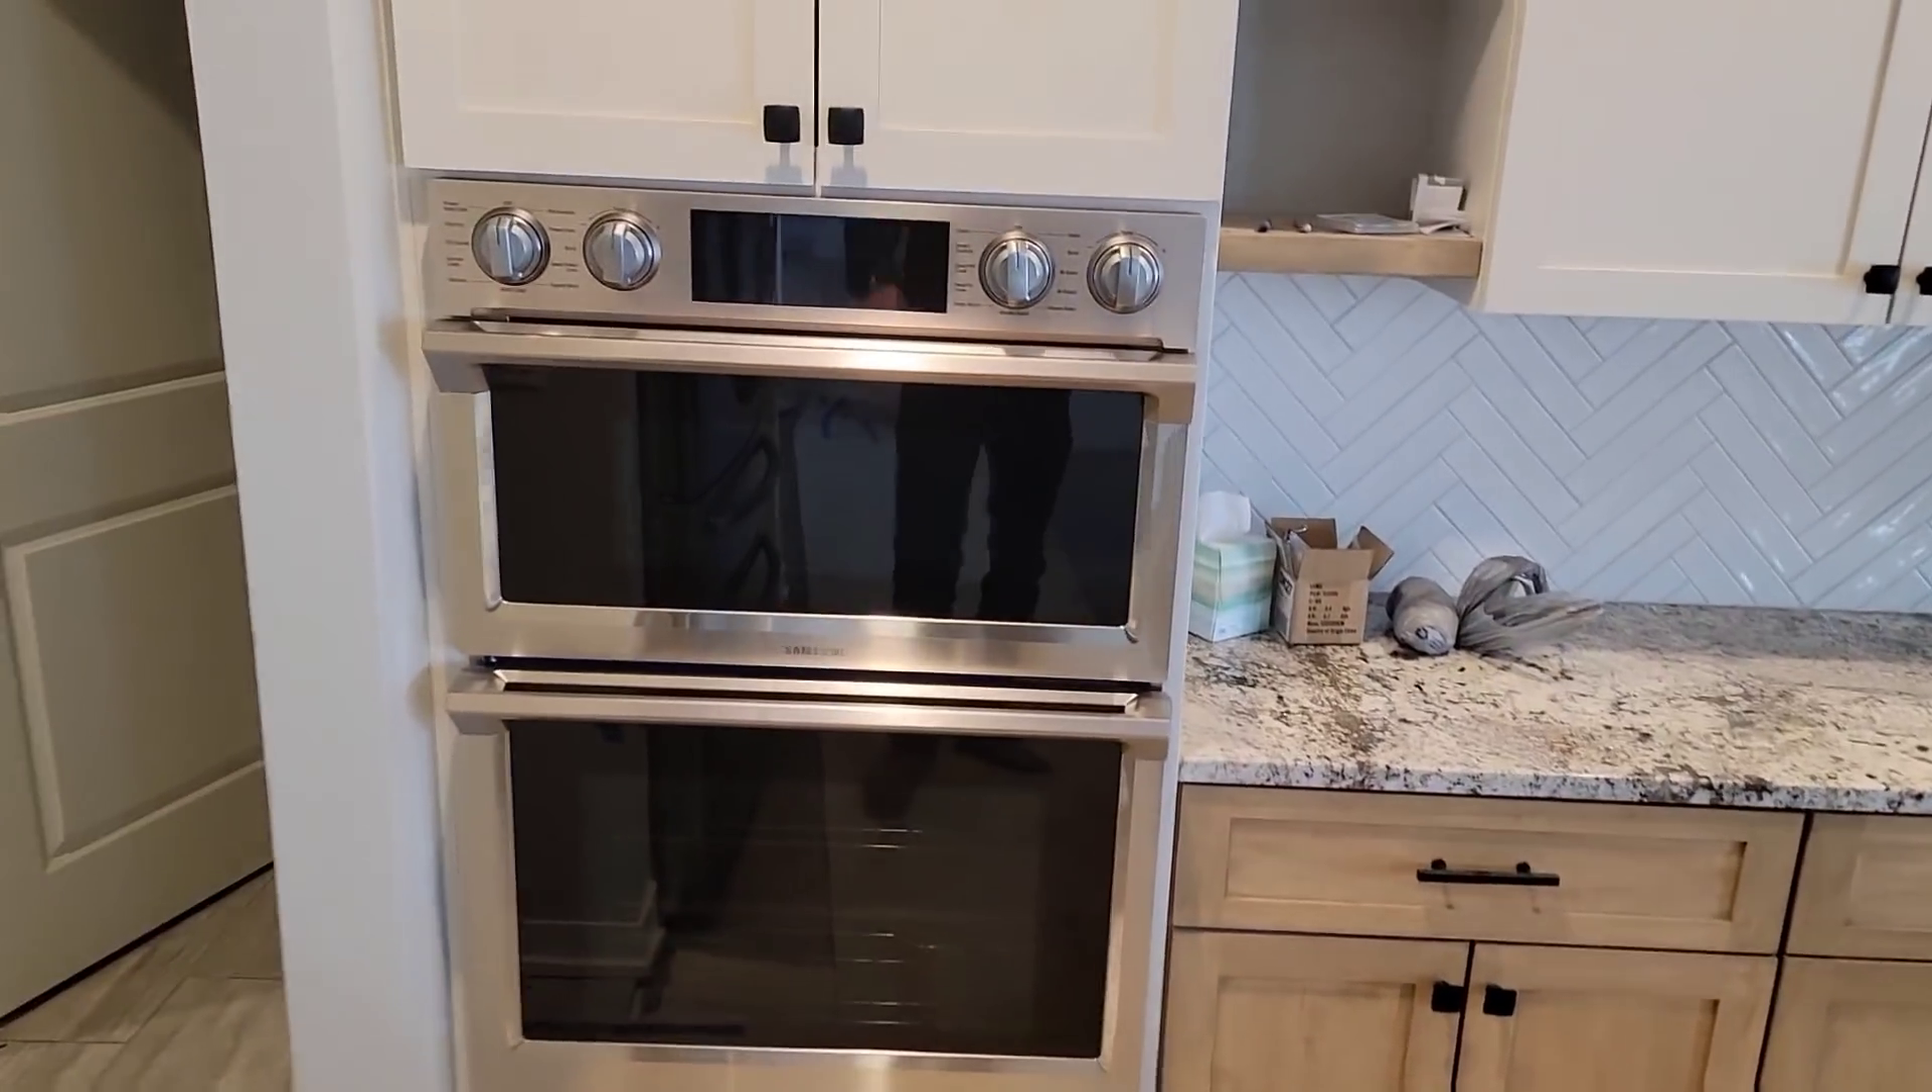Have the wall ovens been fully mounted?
Yes.